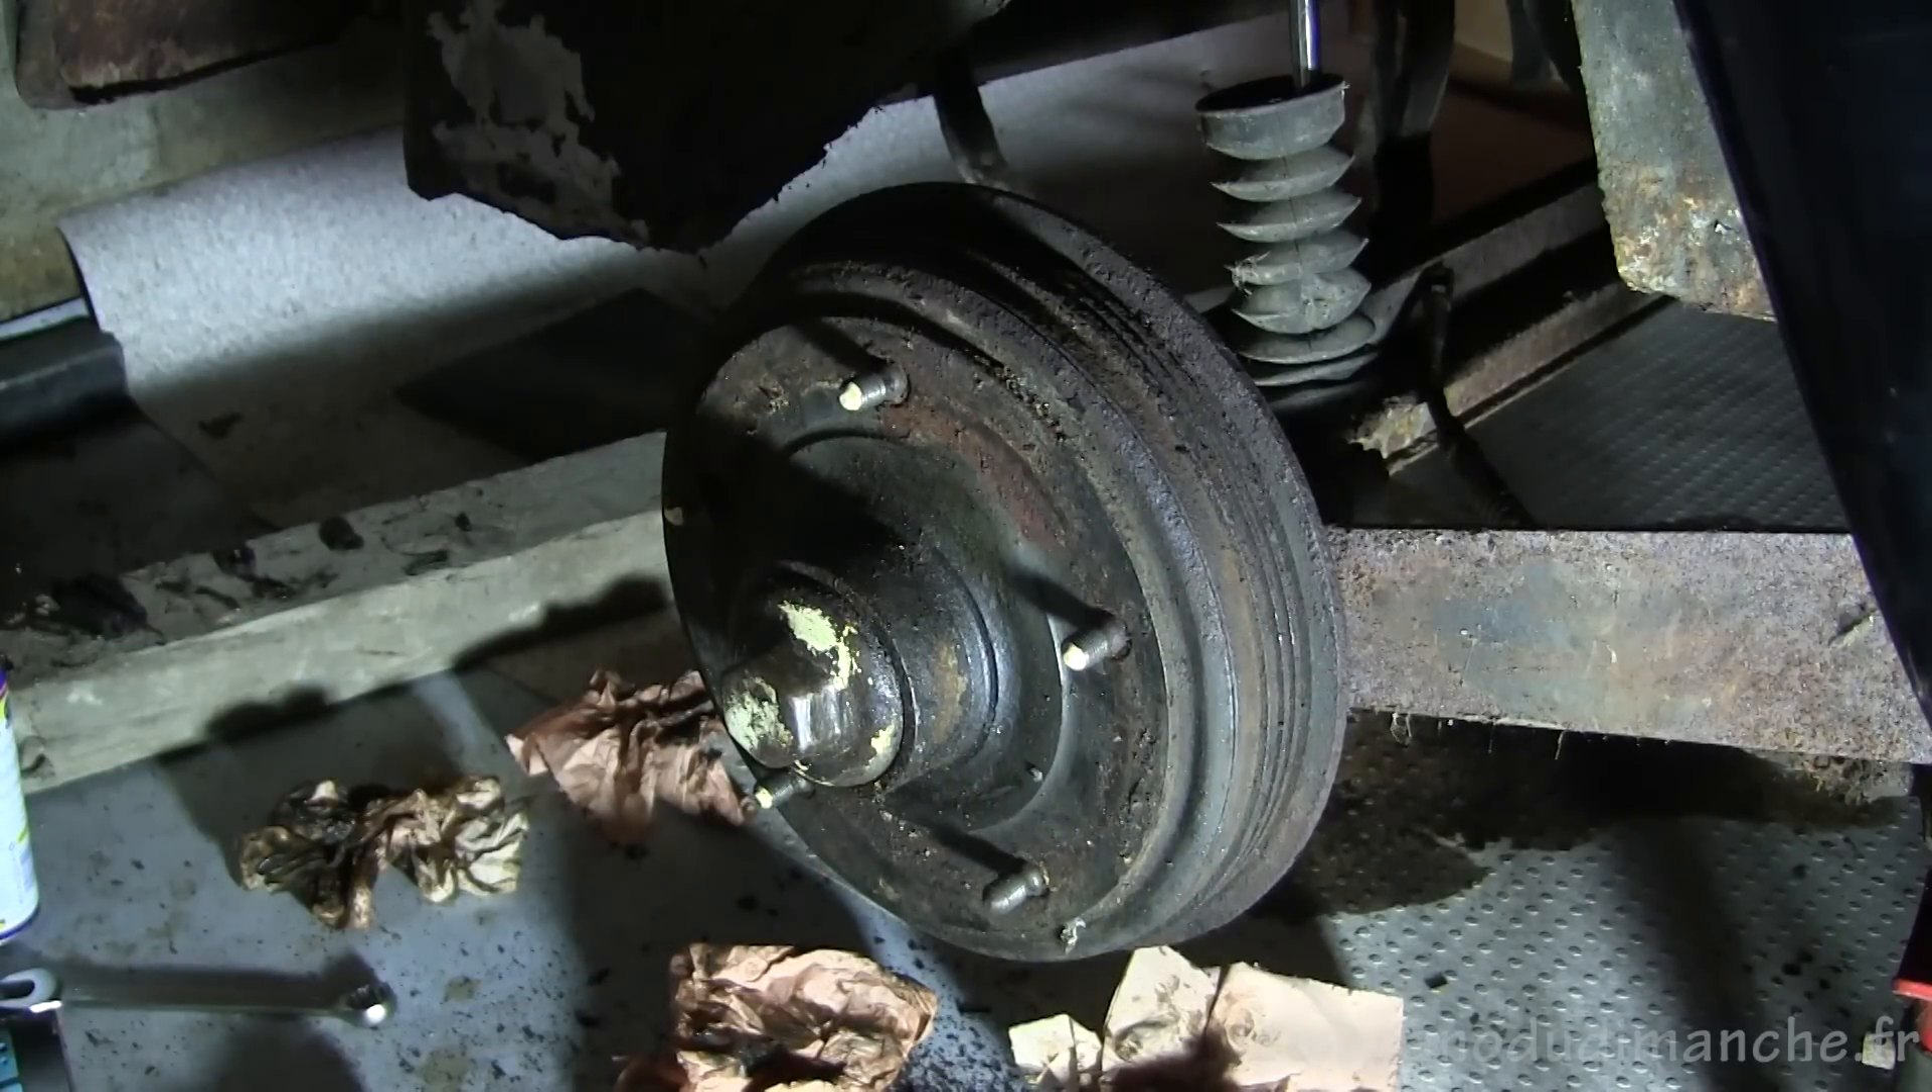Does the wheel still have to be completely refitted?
Yes.